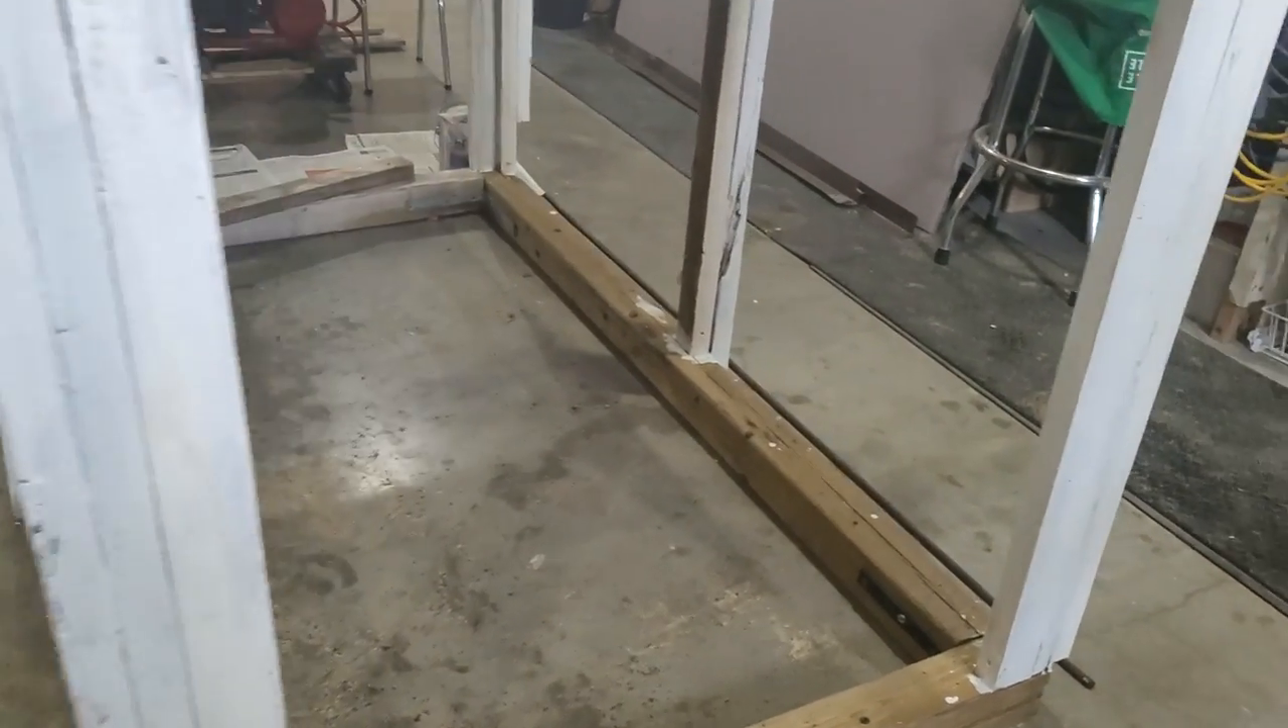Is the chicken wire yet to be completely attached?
Yes.